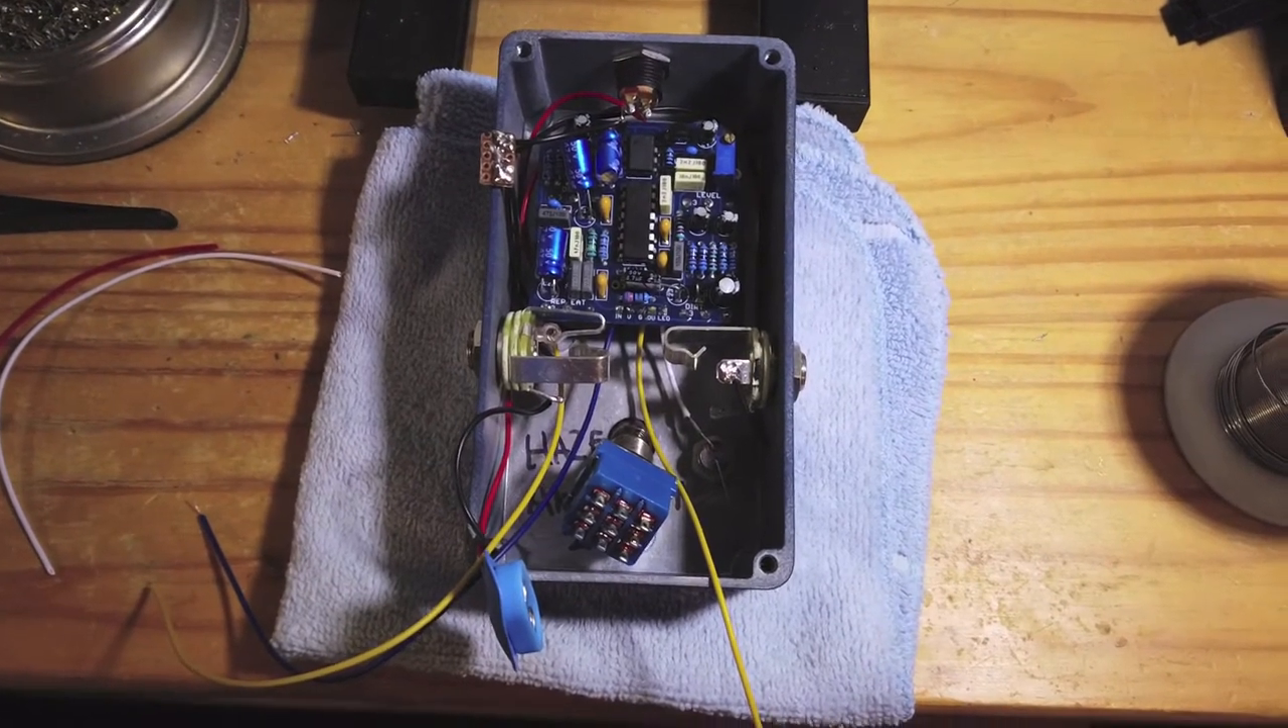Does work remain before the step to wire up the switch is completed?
Yes.